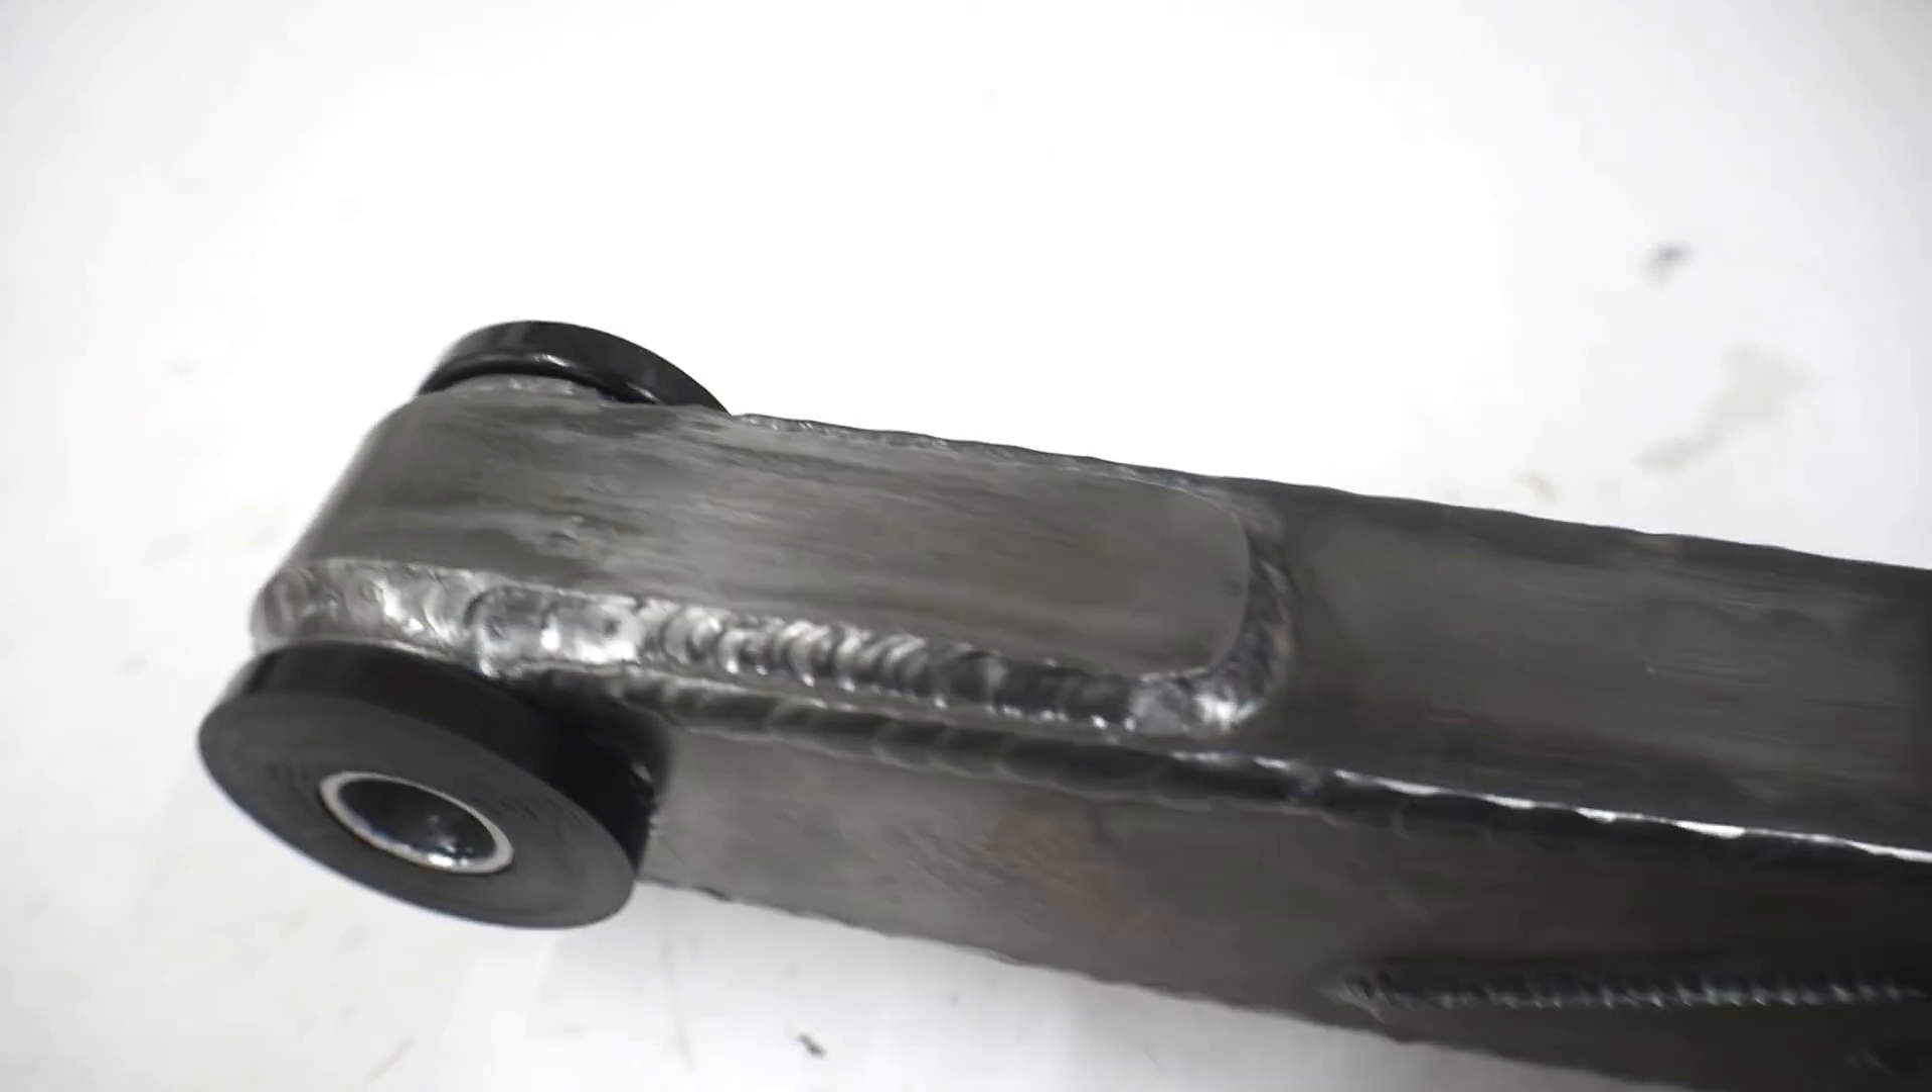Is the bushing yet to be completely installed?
No.